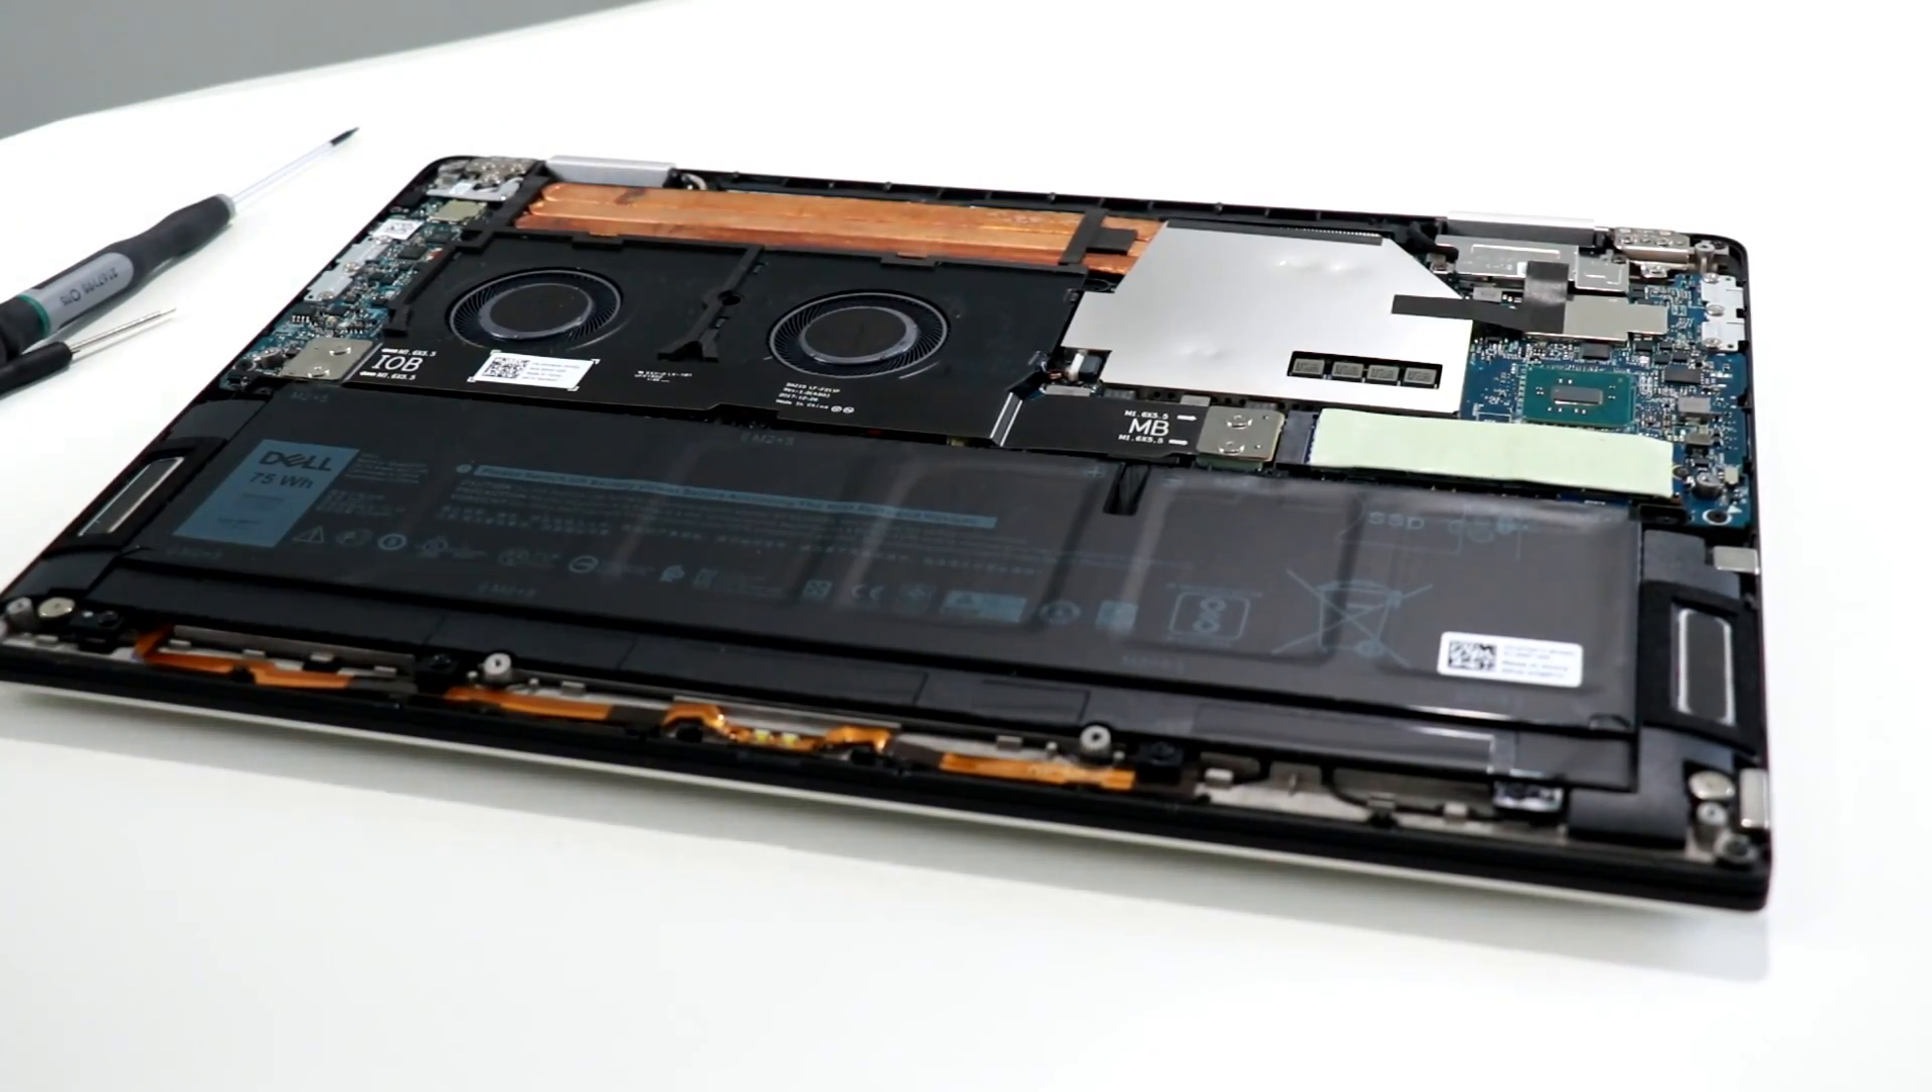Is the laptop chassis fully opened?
Yes.